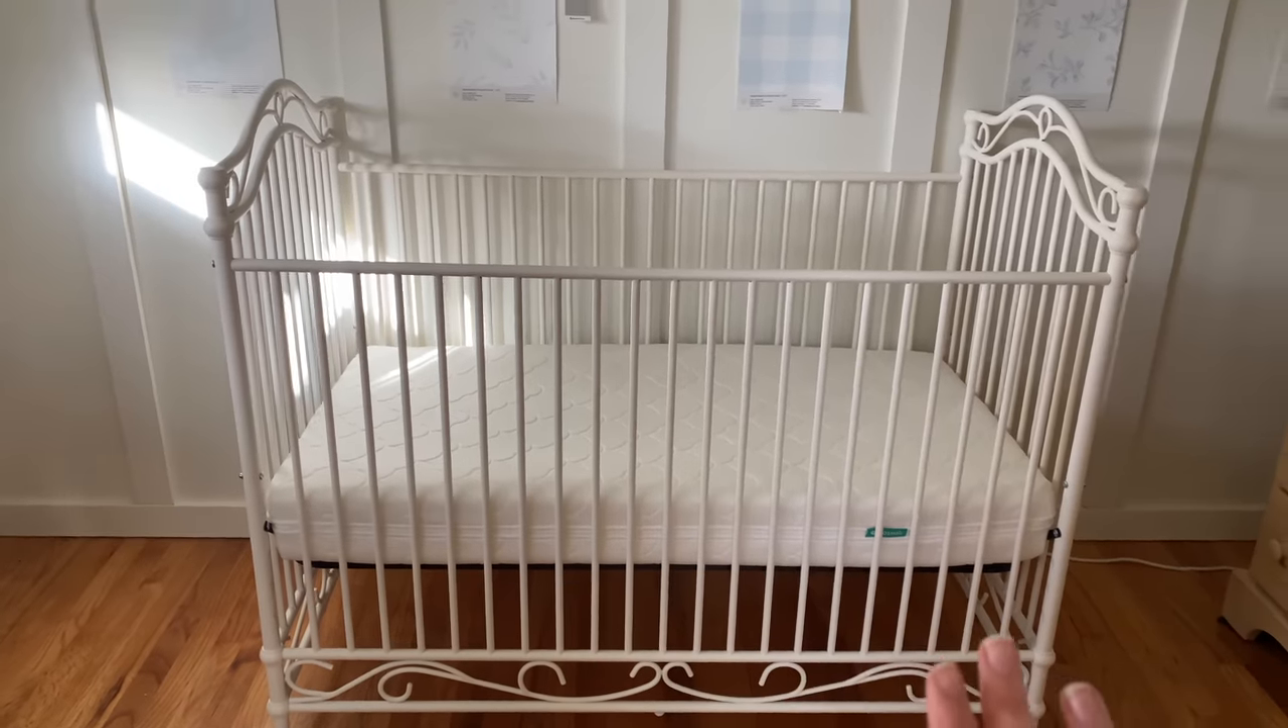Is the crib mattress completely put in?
Yes.